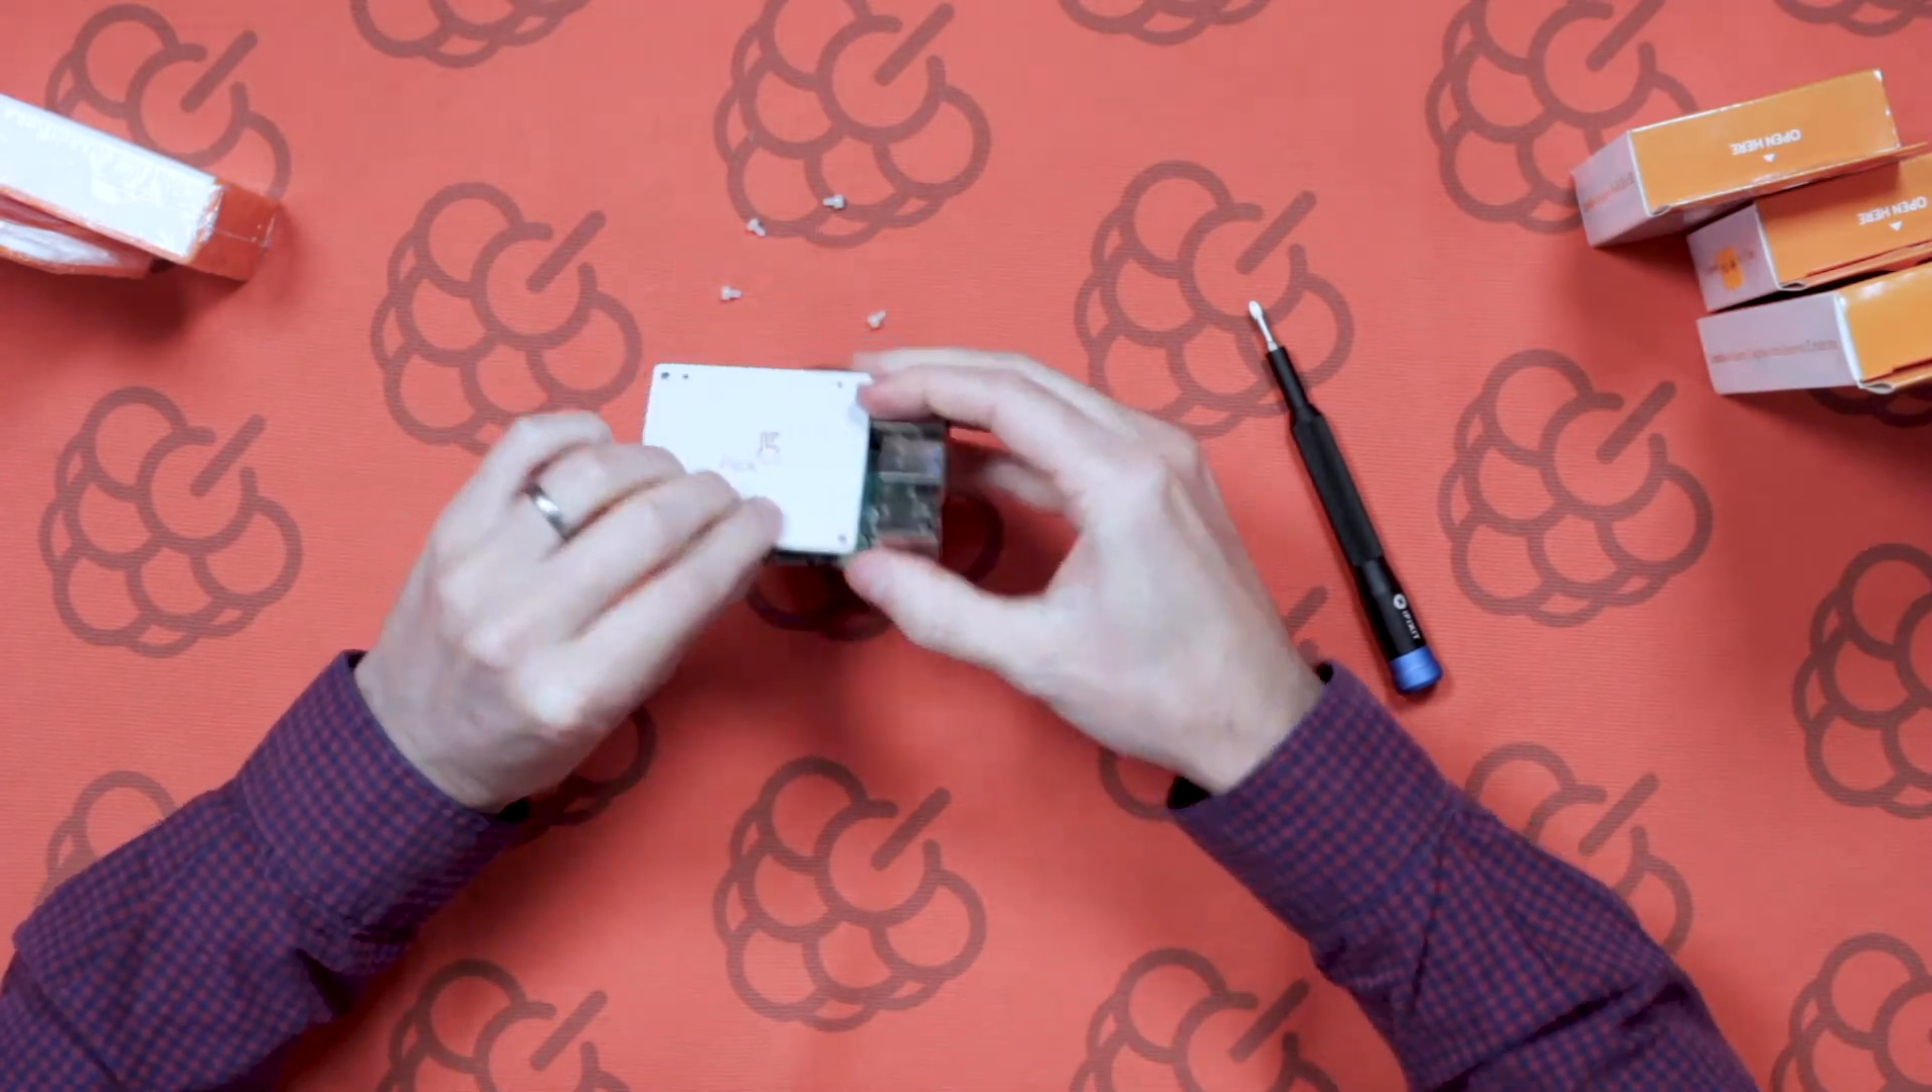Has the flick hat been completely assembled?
No.